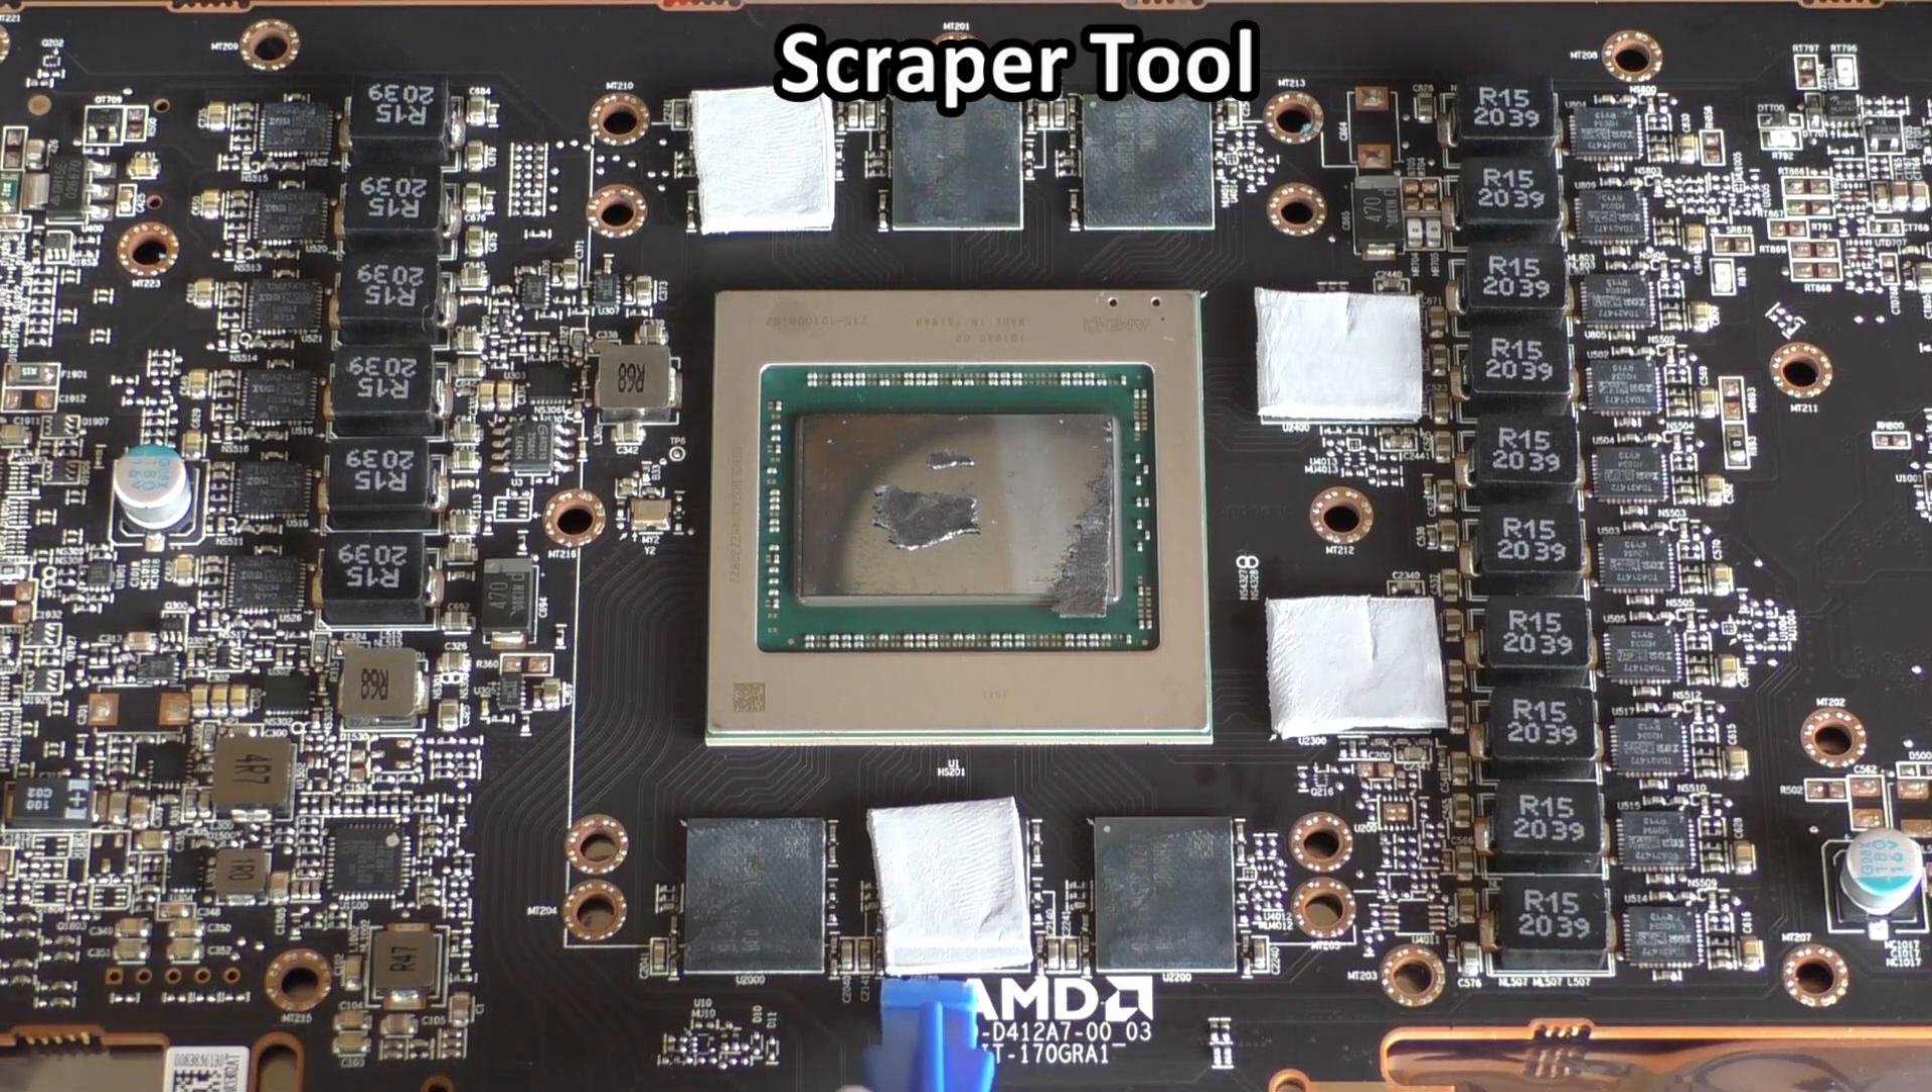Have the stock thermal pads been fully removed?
No.